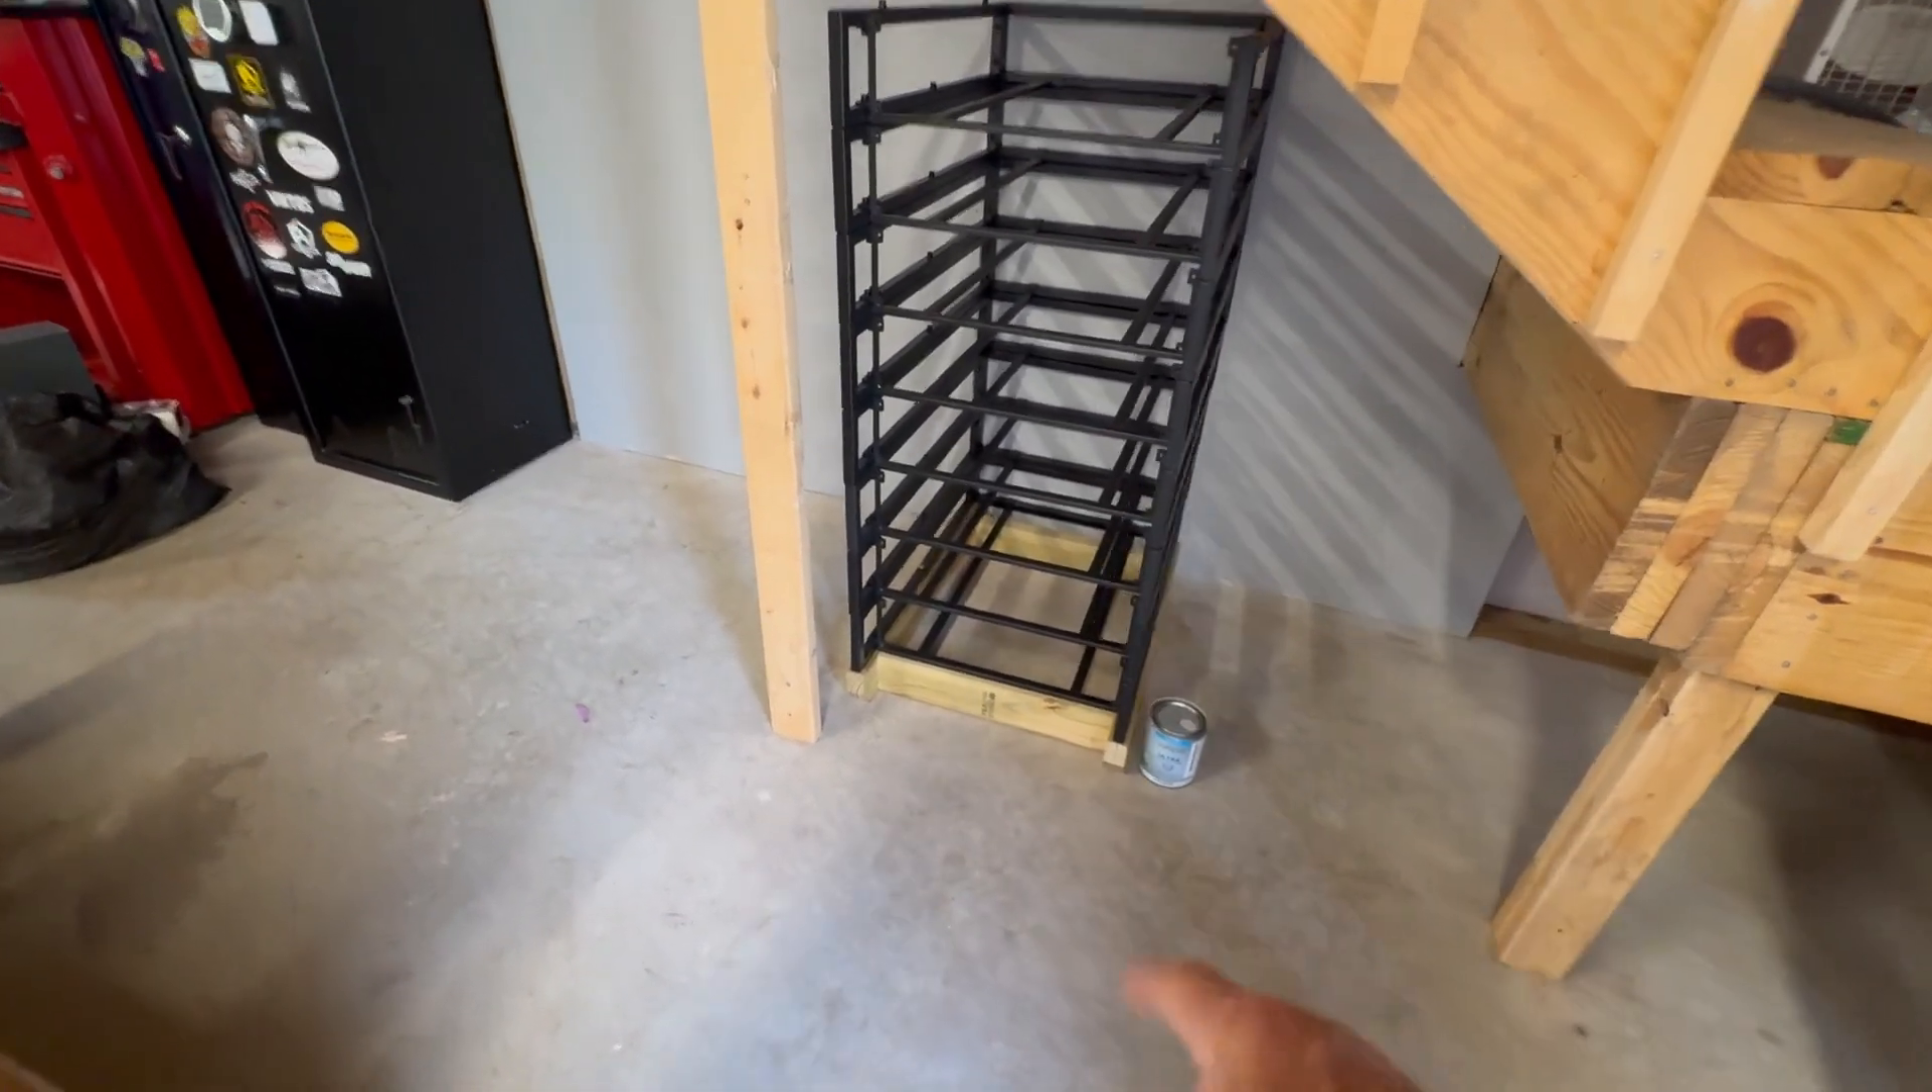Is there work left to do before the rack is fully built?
No.